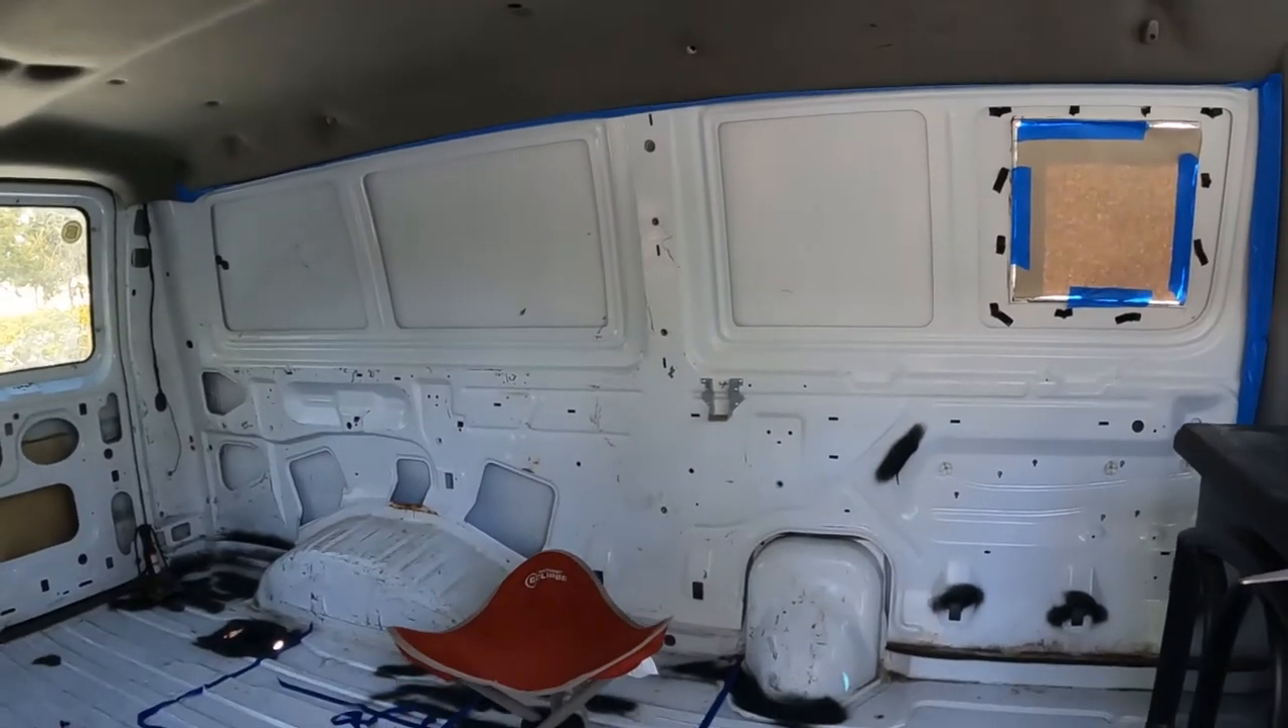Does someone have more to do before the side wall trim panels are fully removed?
No.